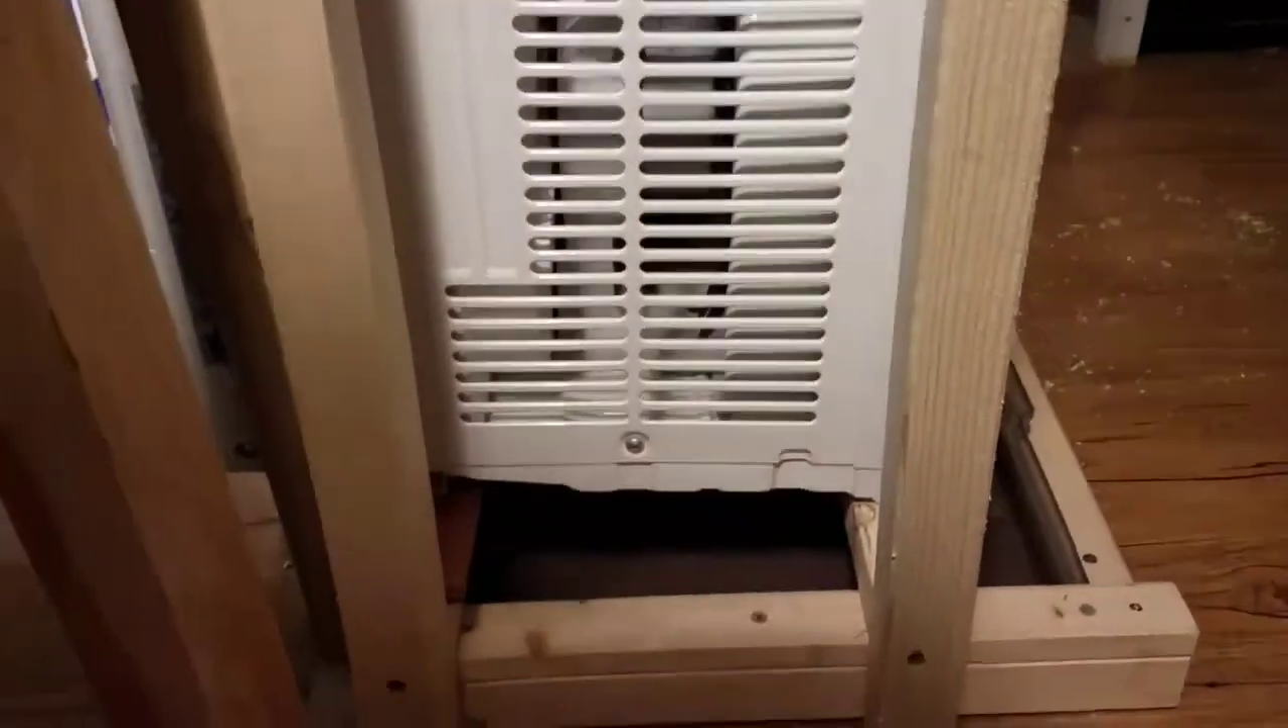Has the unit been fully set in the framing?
Yes.